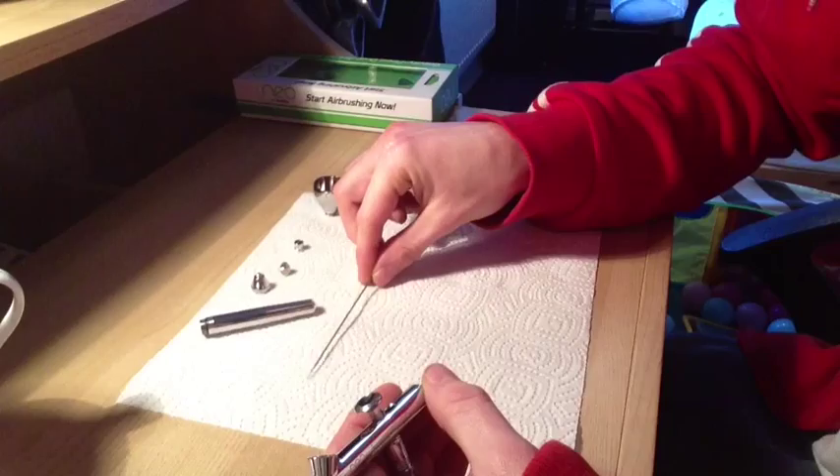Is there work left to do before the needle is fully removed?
No.